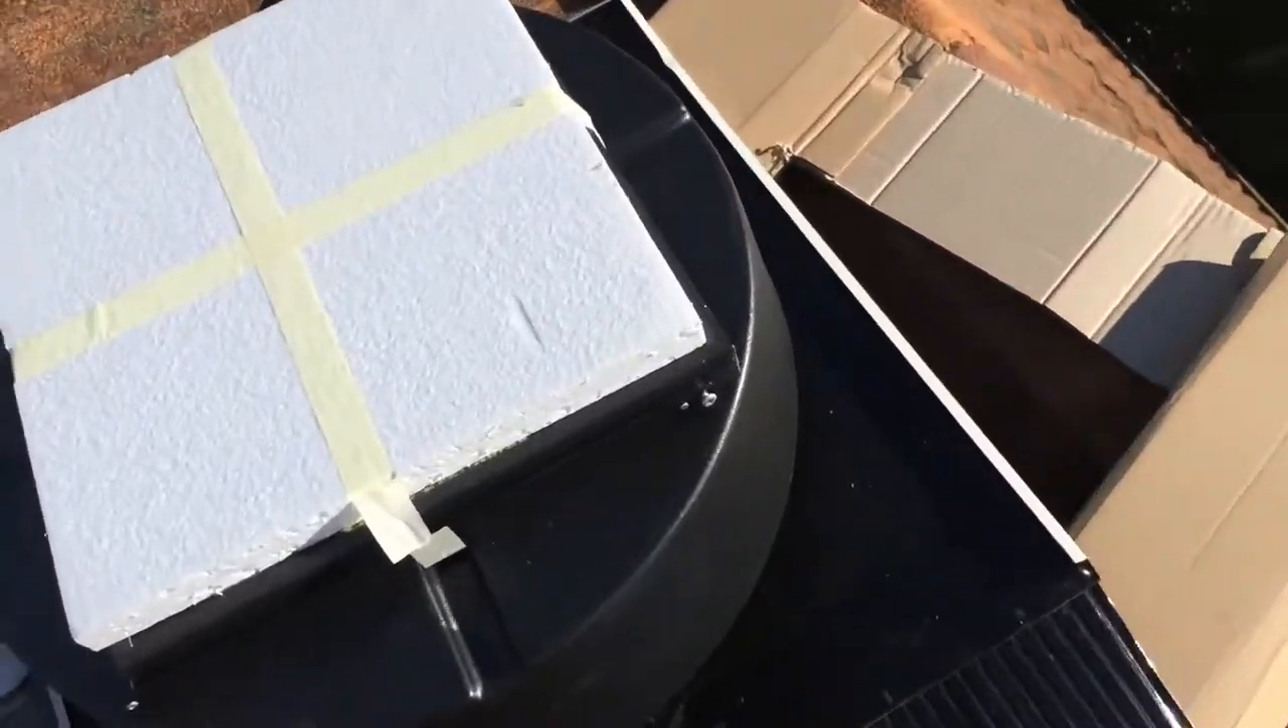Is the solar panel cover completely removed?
No.